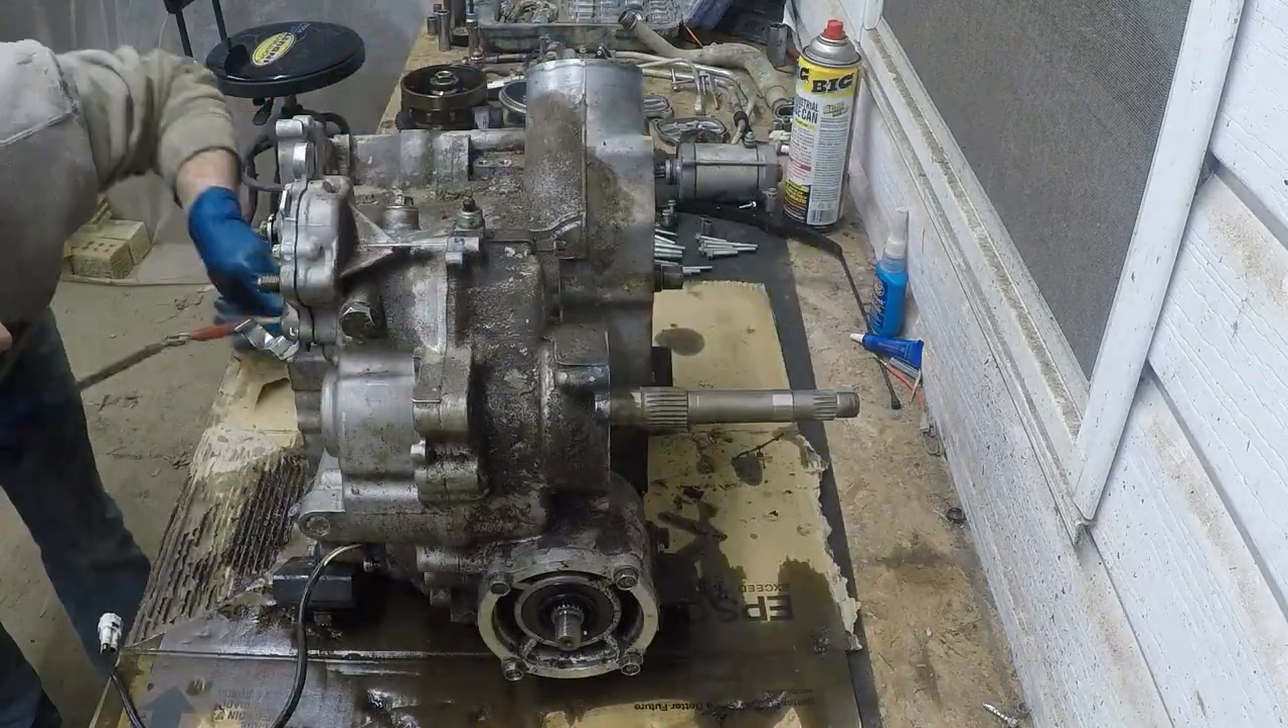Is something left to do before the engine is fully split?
Yes.